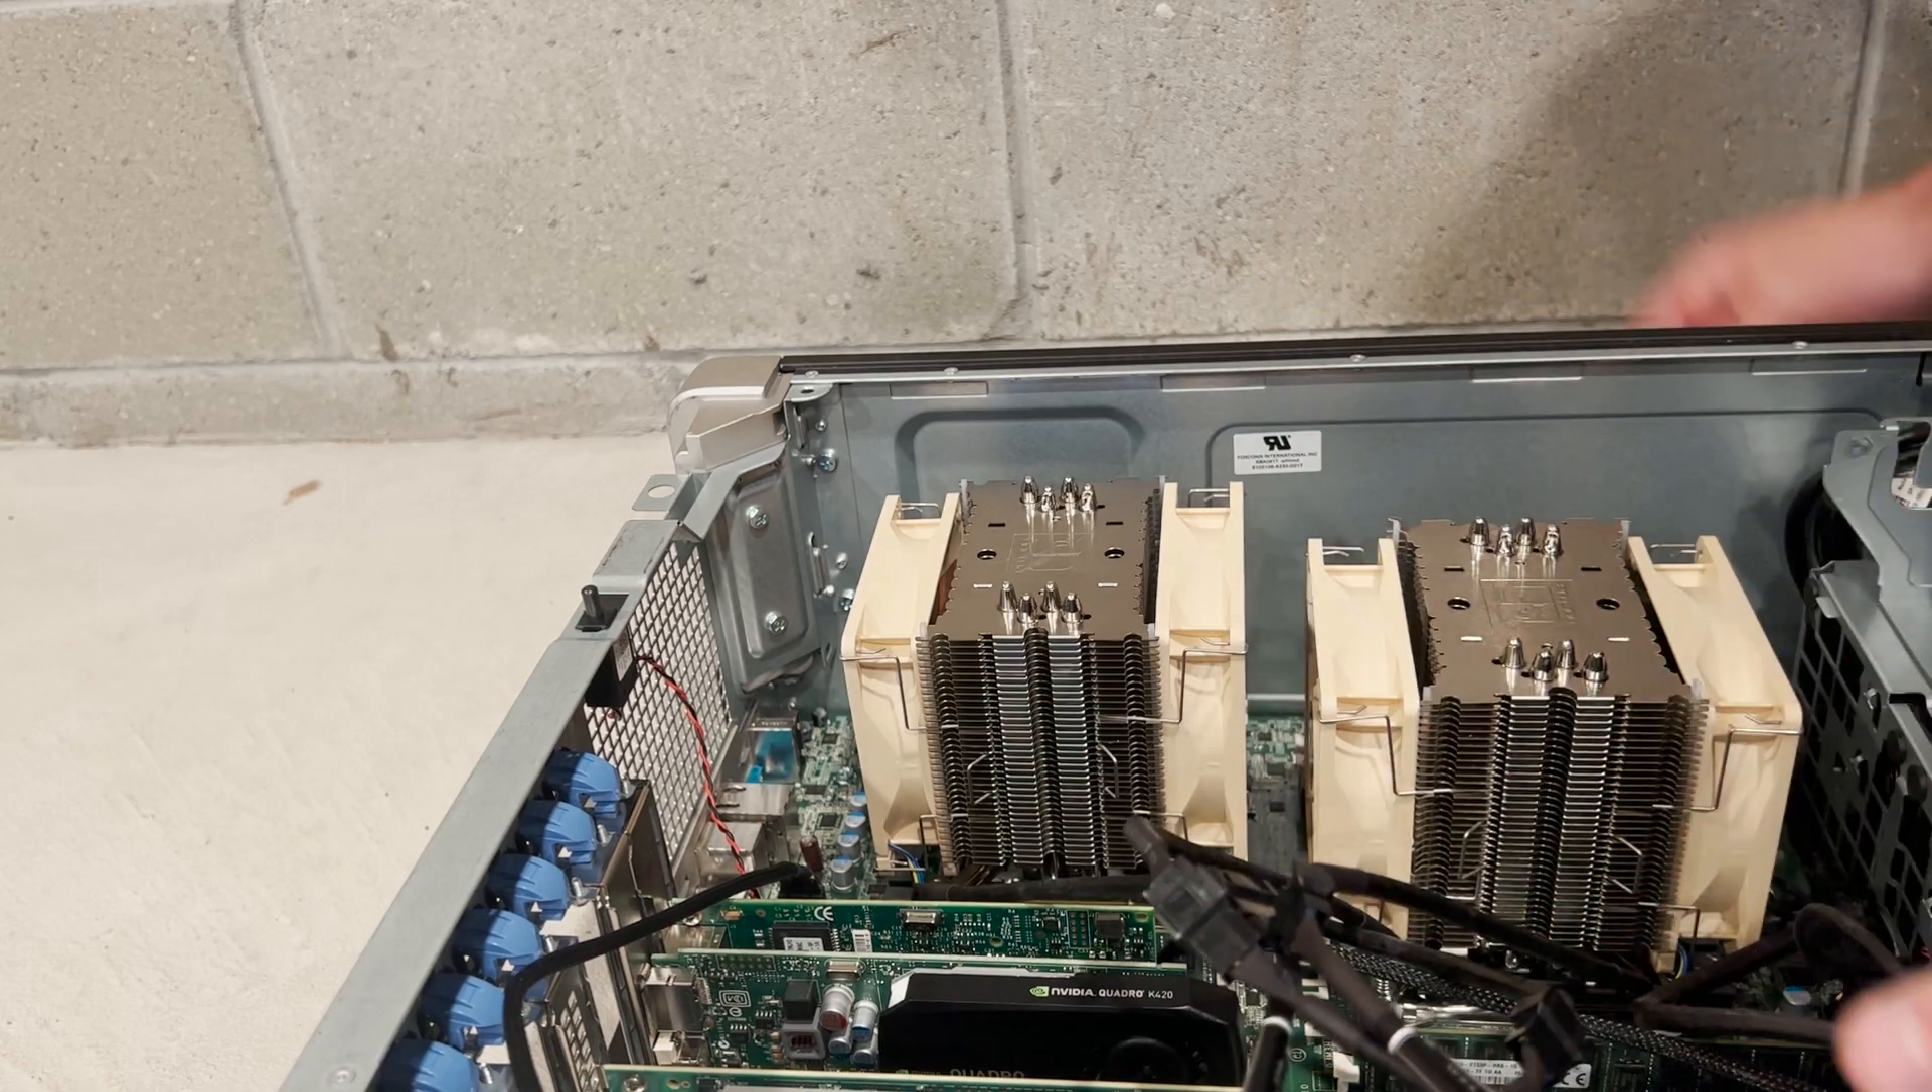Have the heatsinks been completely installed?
Yes.